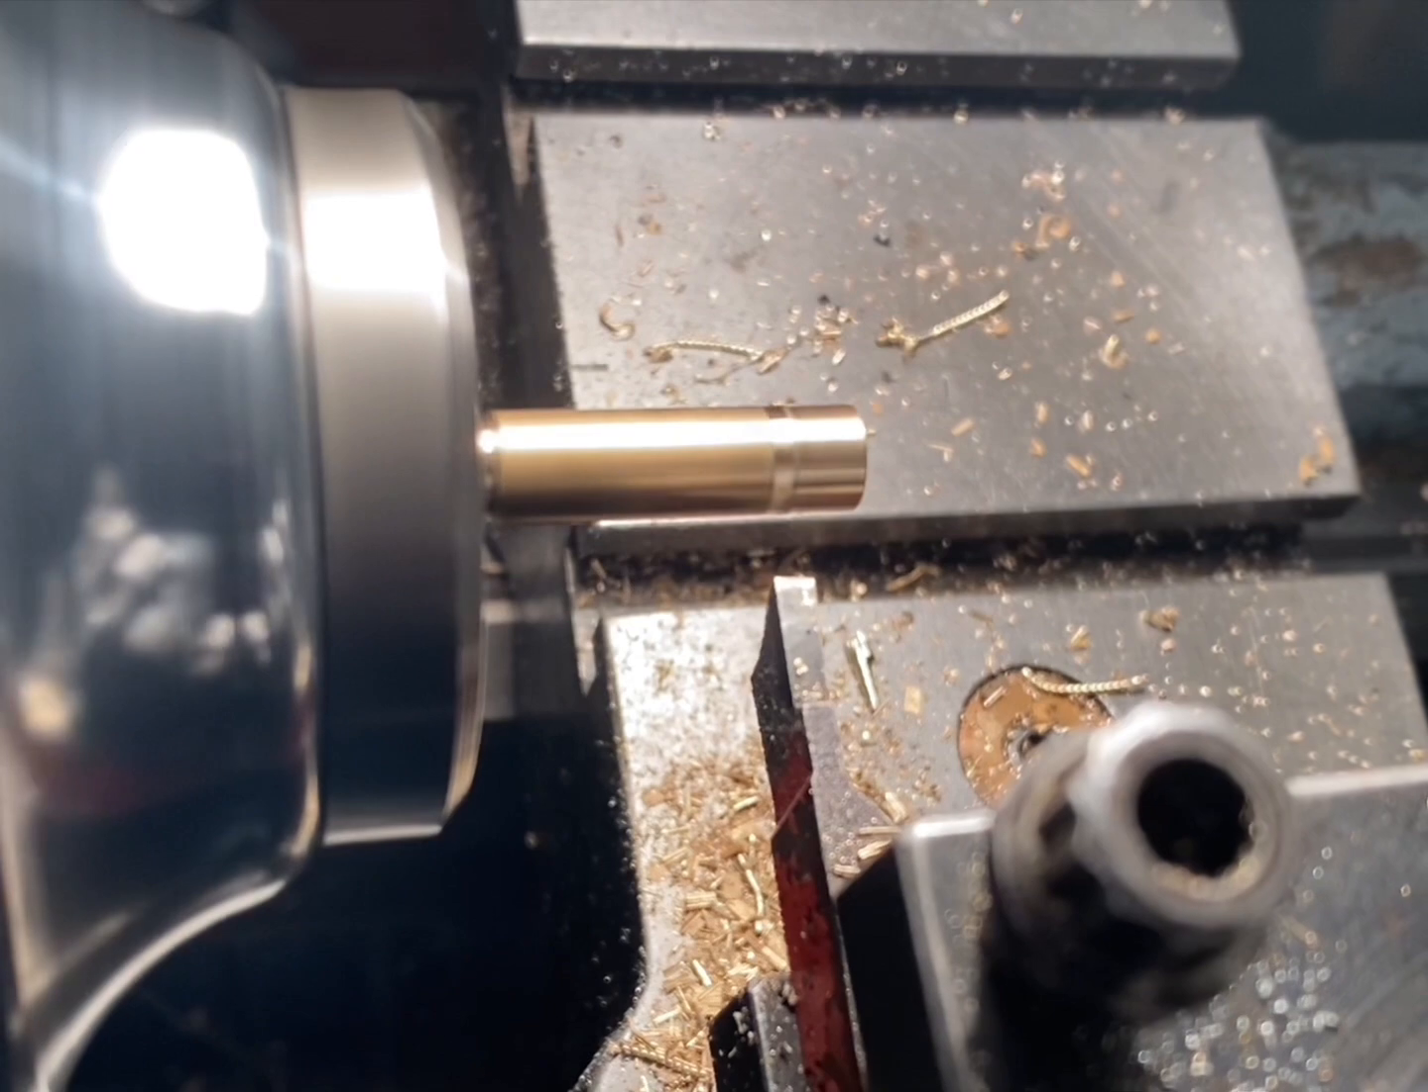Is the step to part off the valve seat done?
No.